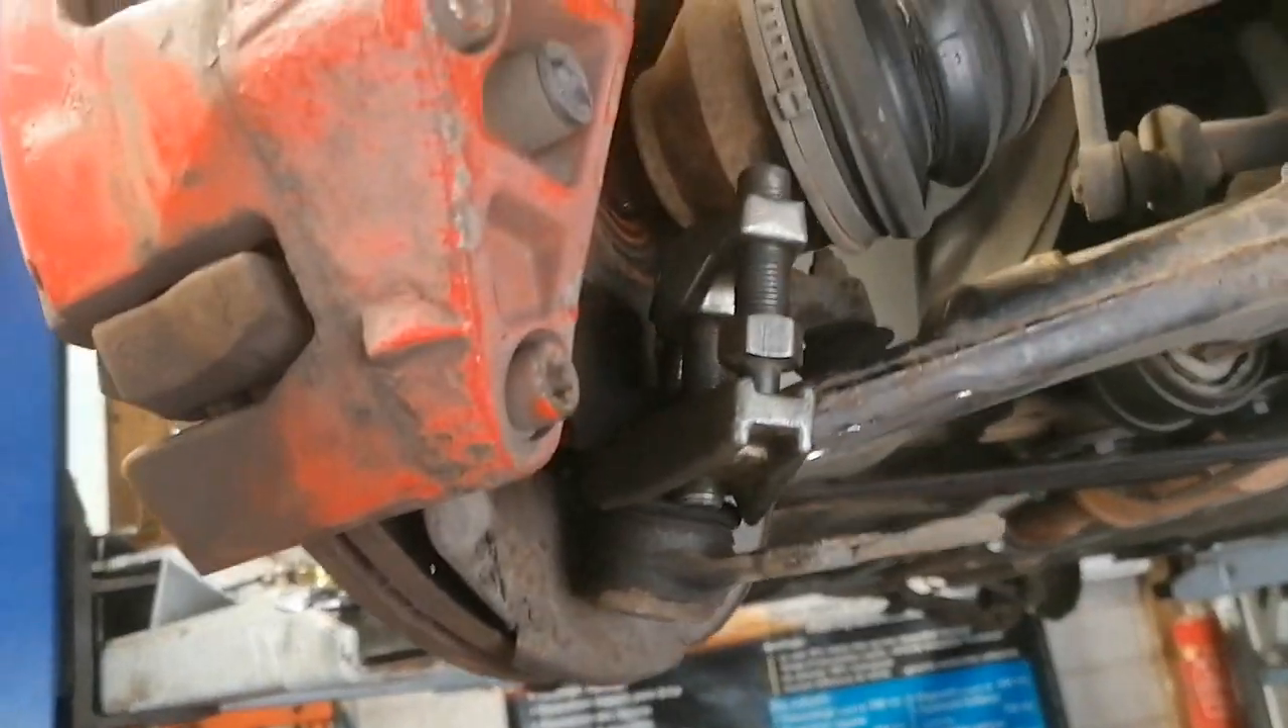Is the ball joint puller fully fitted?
Yes.